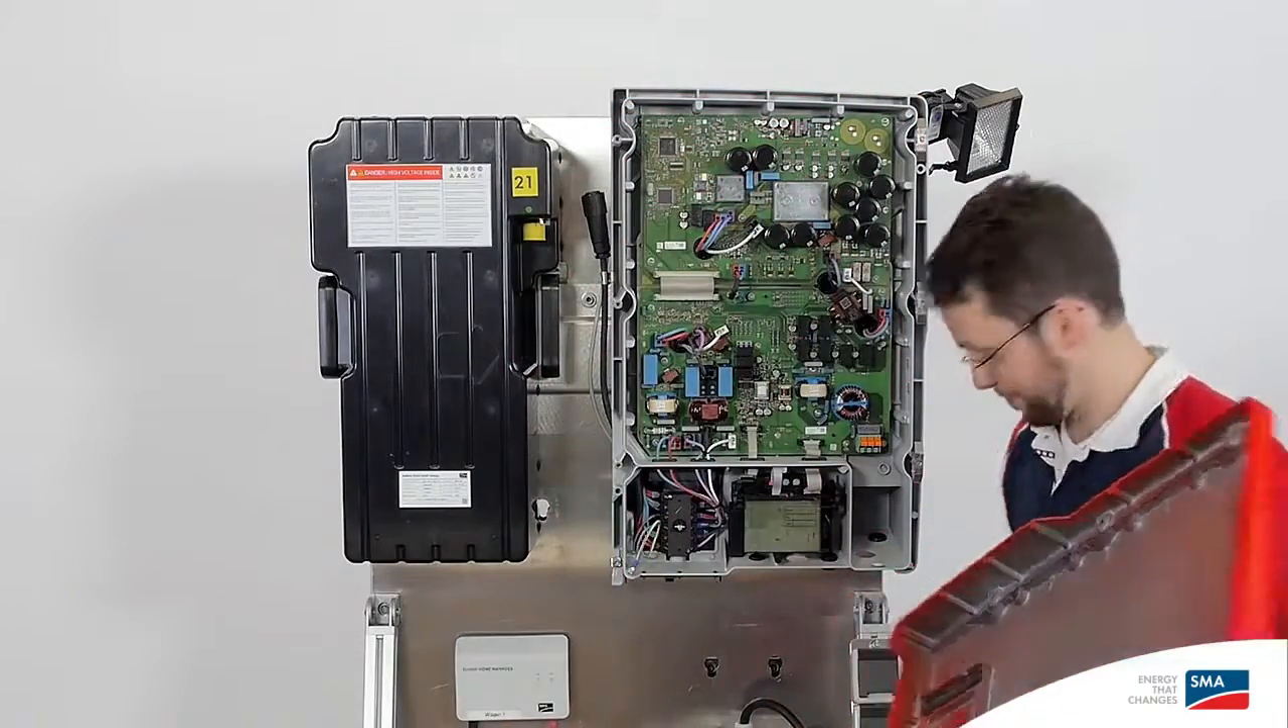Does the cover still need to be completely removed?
No.